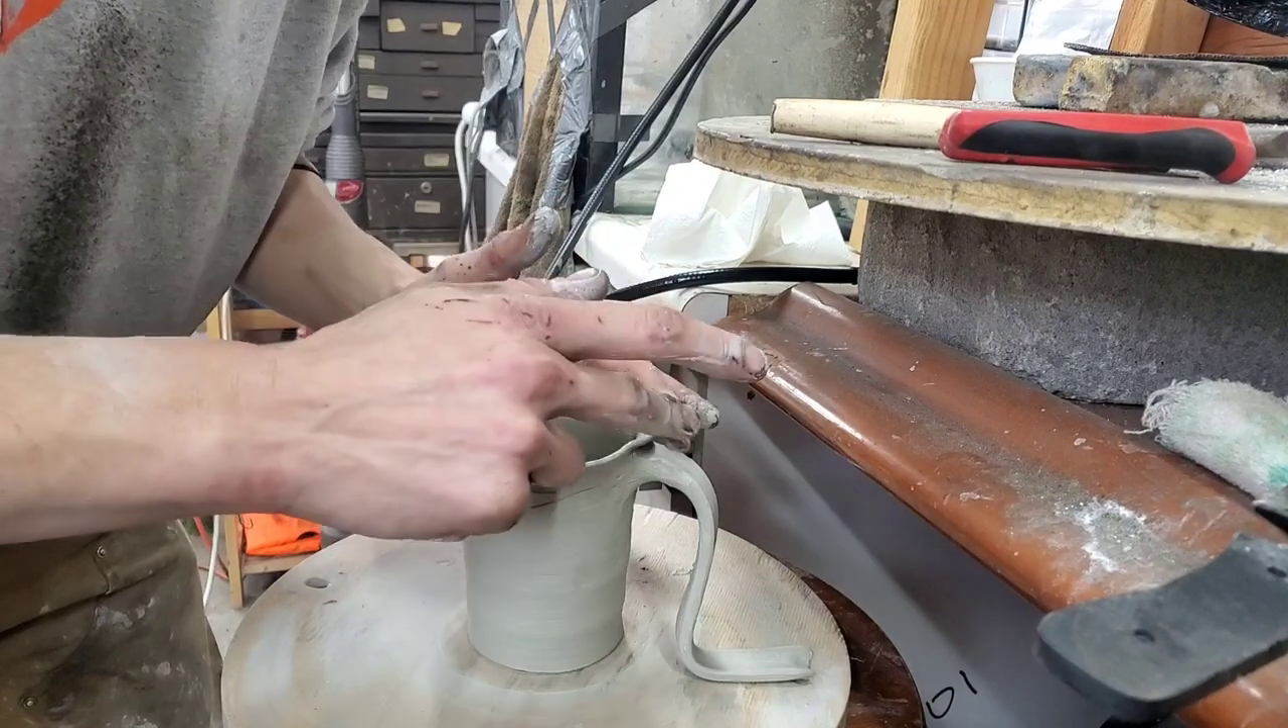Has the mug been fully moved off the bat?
No.